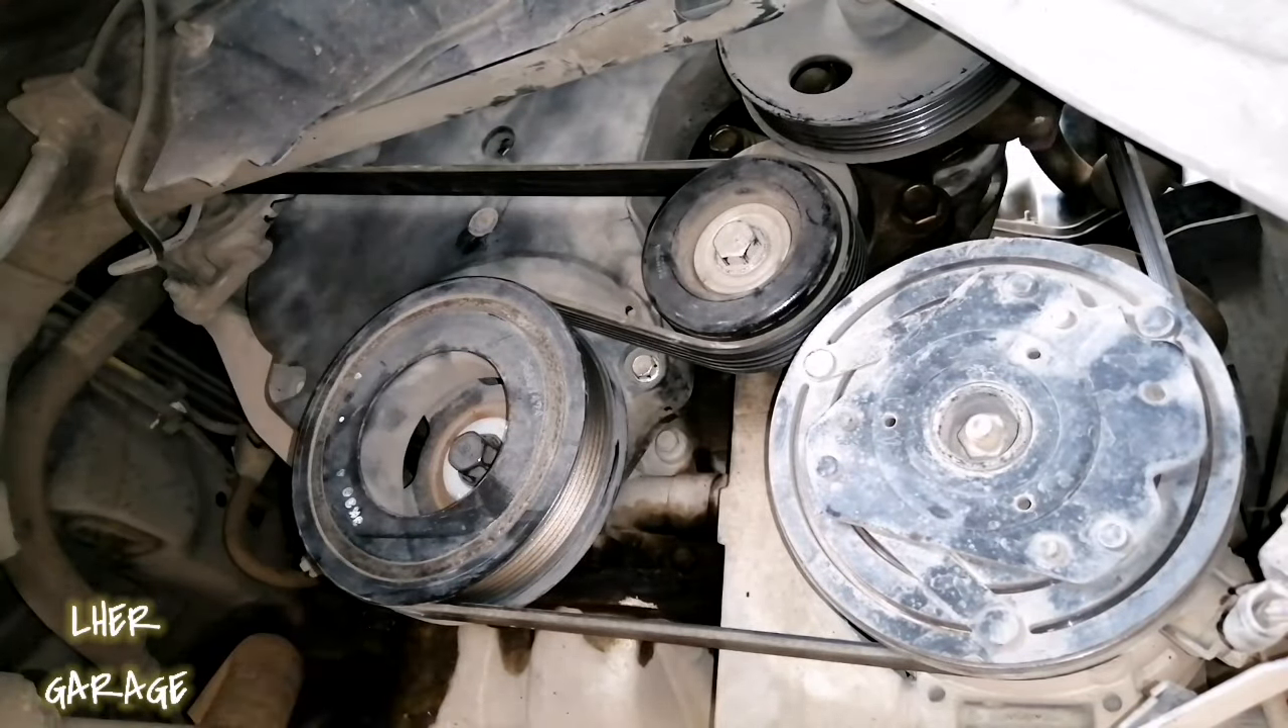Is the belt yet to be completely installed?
No.